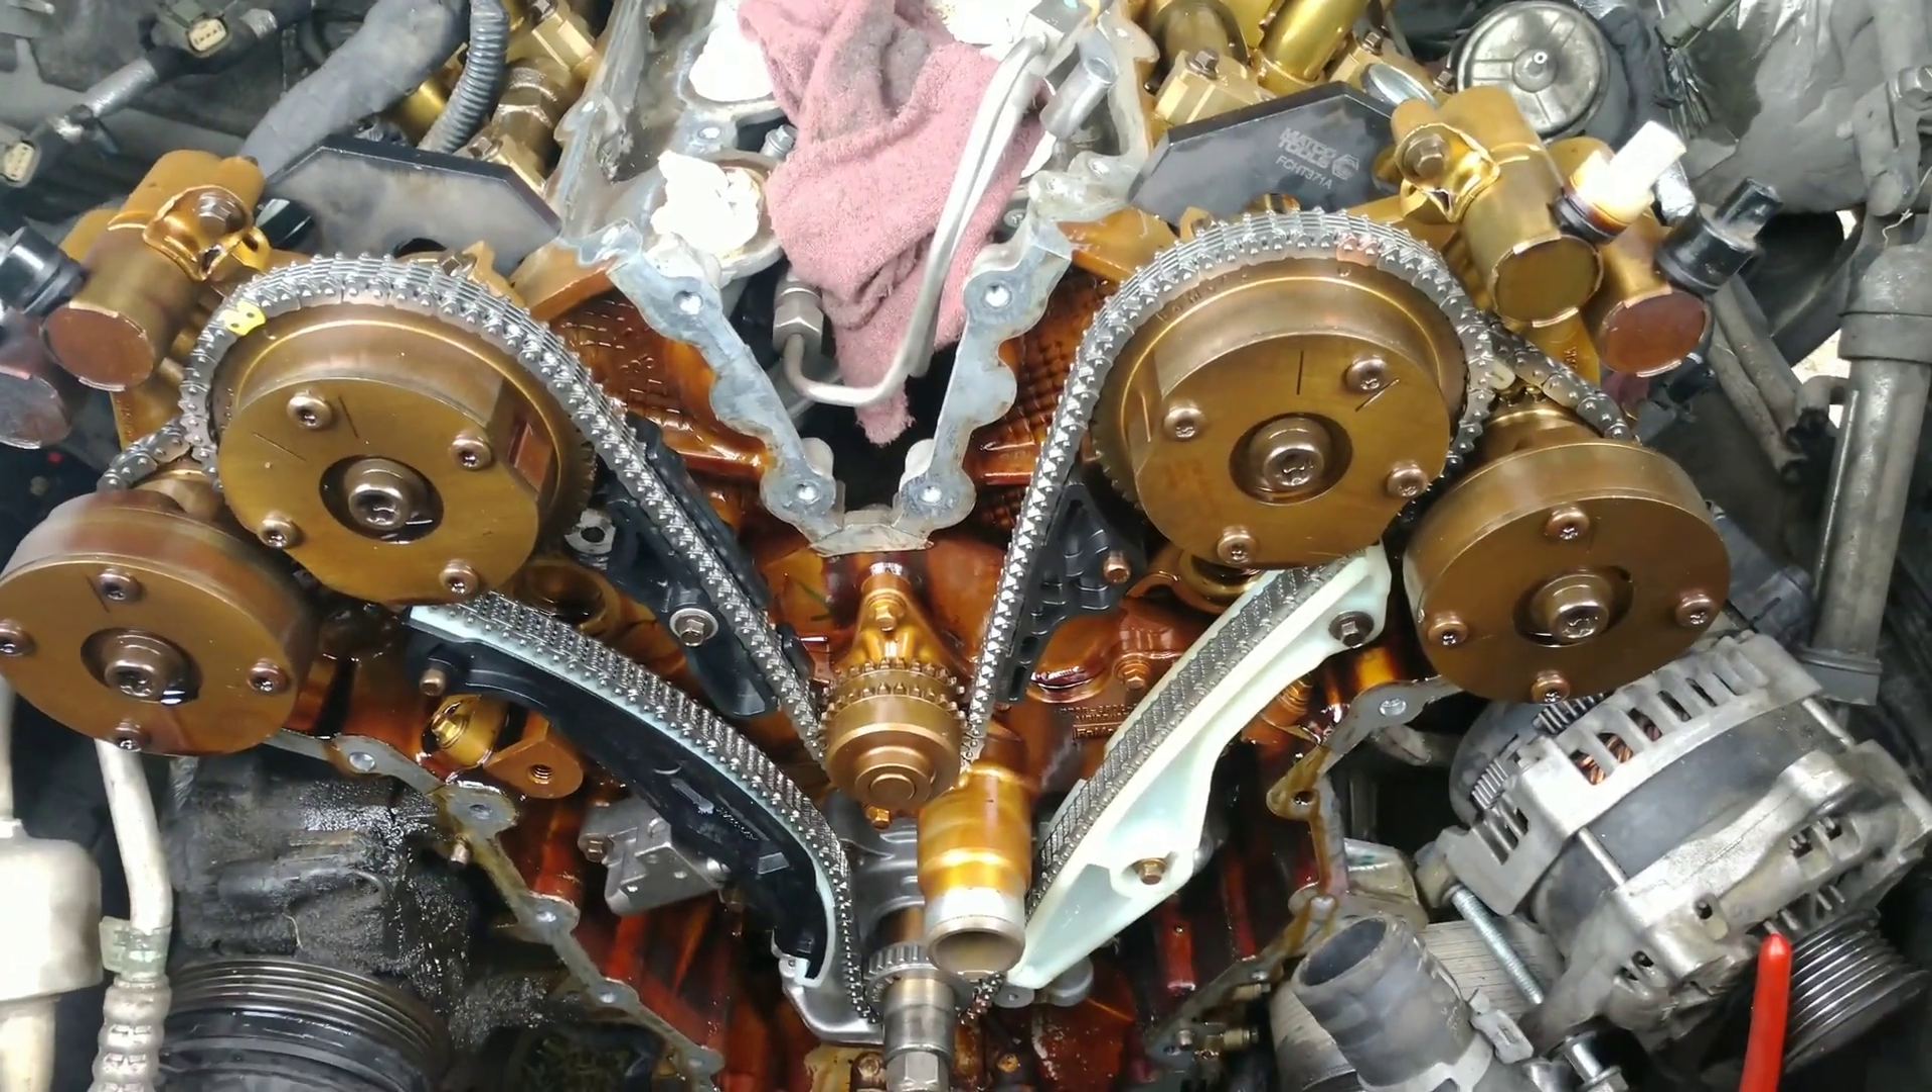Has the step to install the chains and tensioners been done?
Yes.